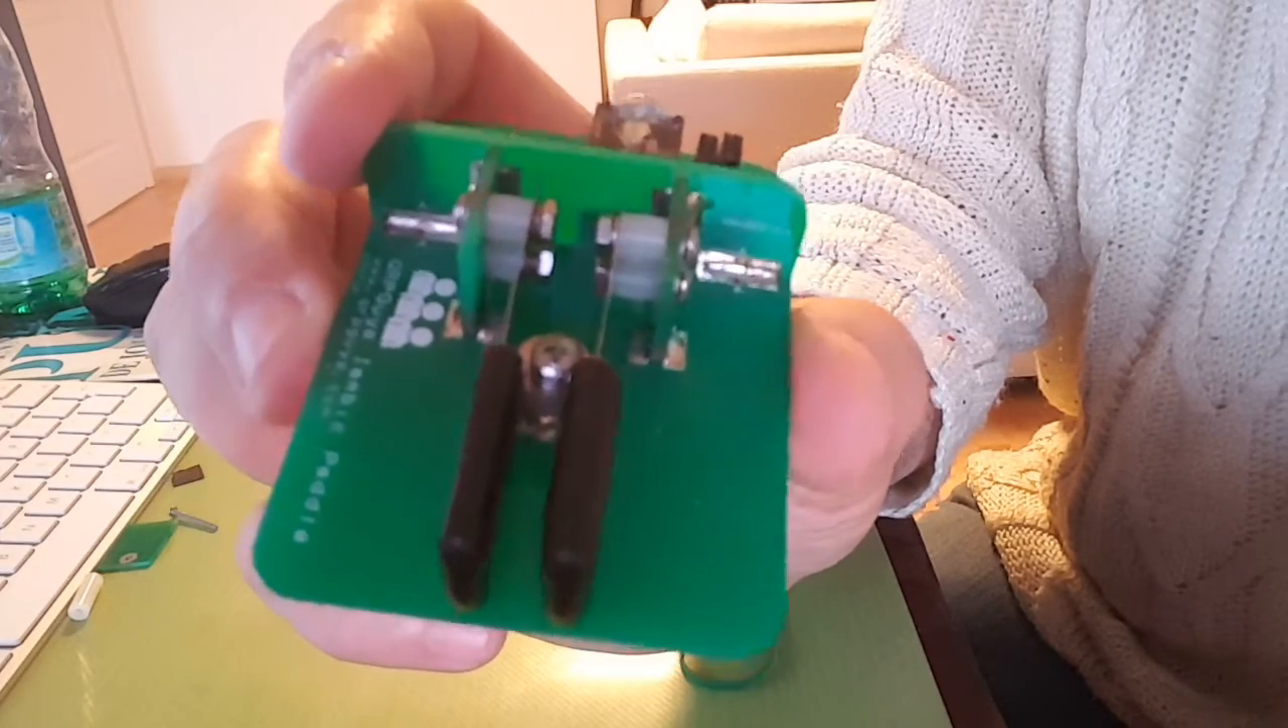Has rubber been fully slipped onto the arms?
Yes.